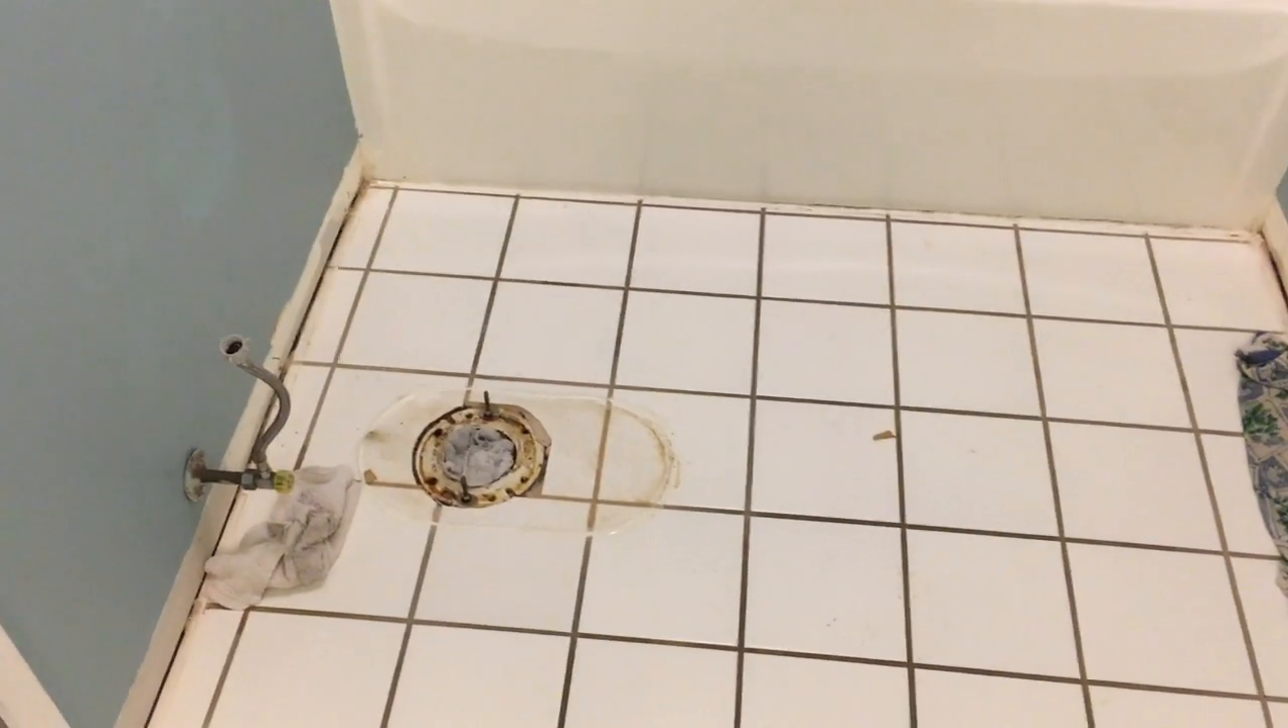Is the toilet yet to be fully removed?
No.